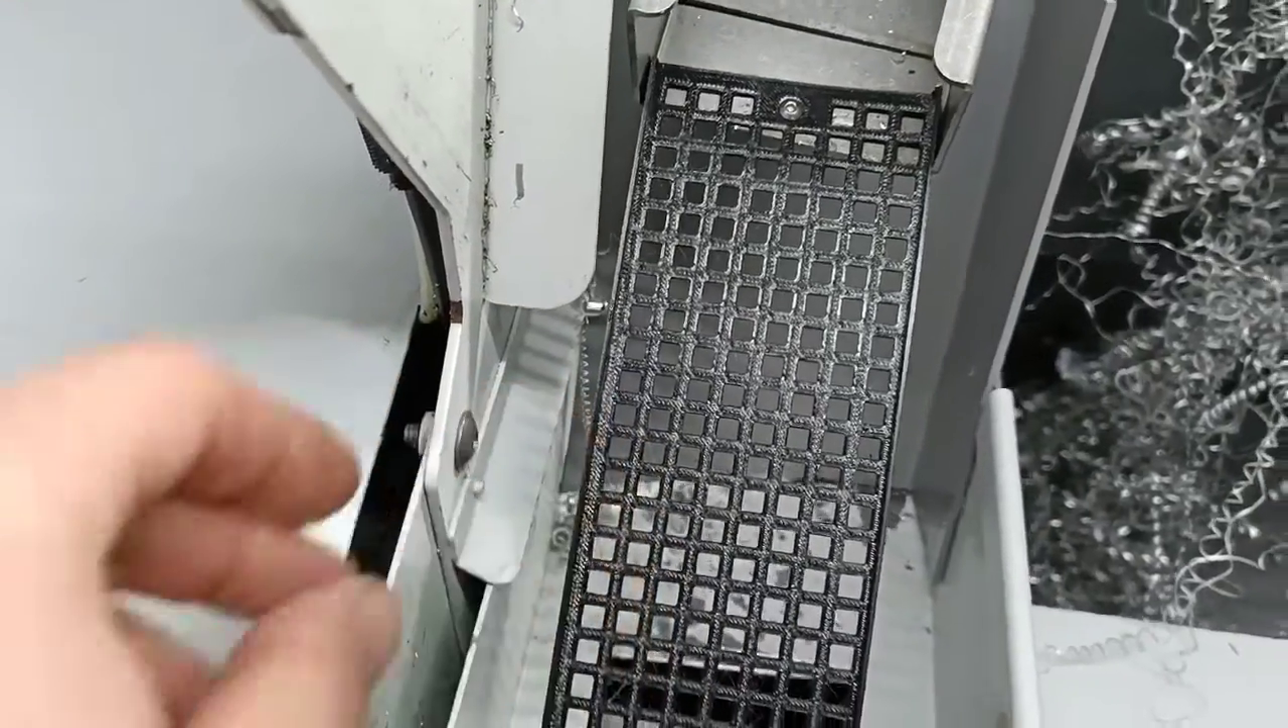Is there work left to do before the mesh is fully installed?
No.